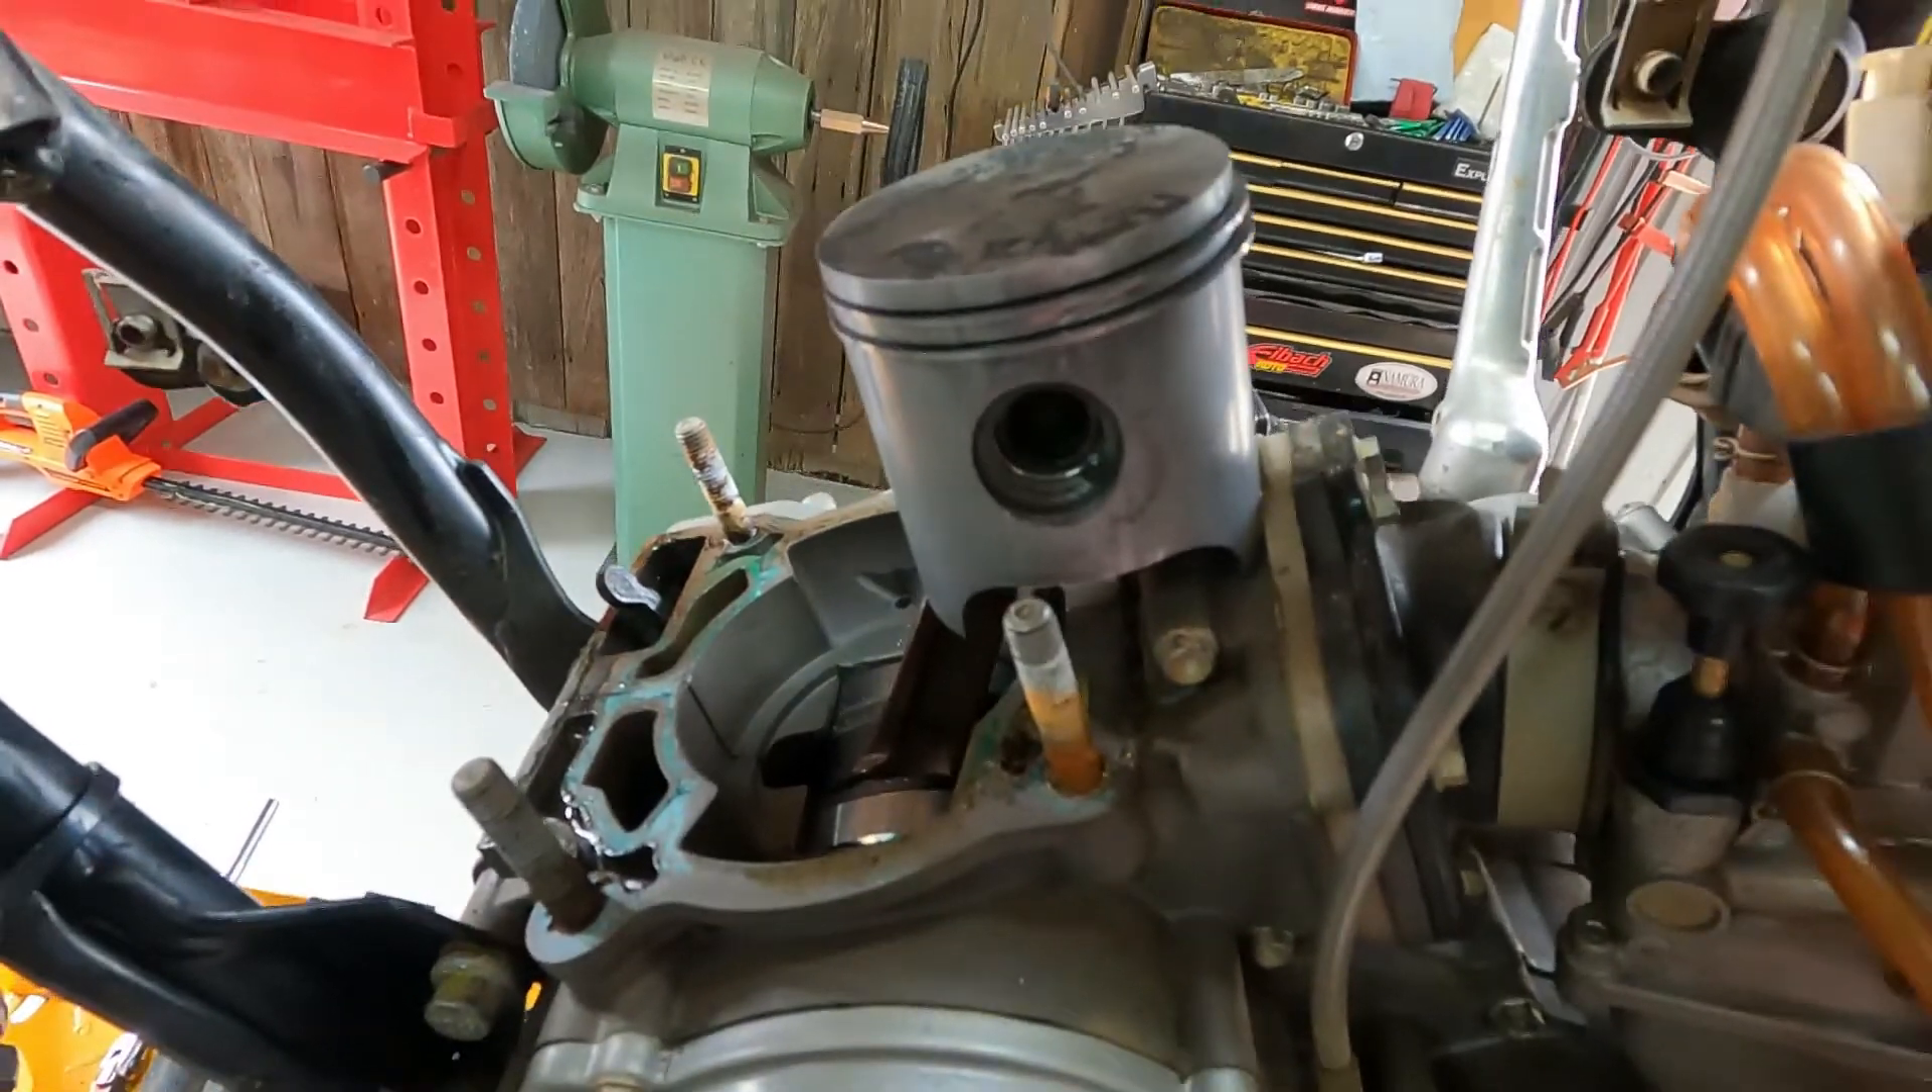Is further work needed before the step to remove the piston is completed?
Yes.